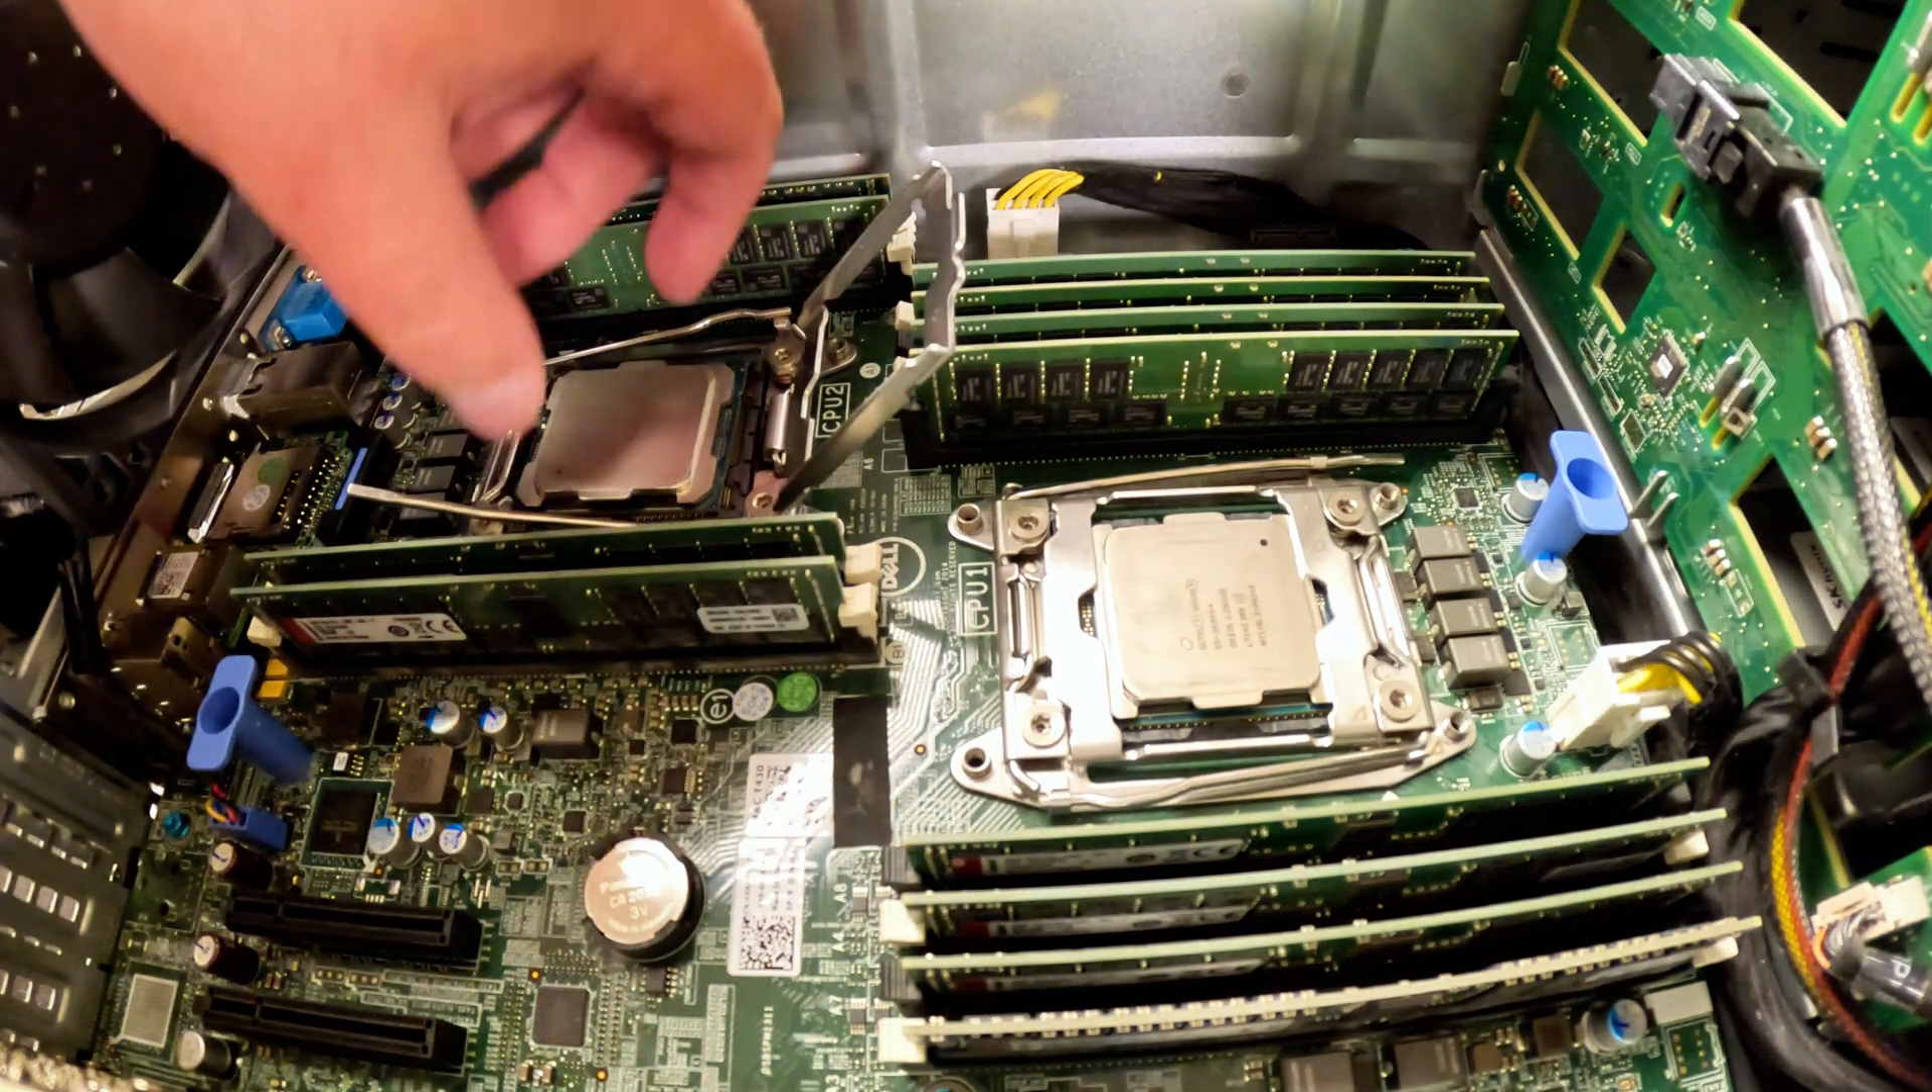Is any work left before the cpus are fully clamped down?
Yes.